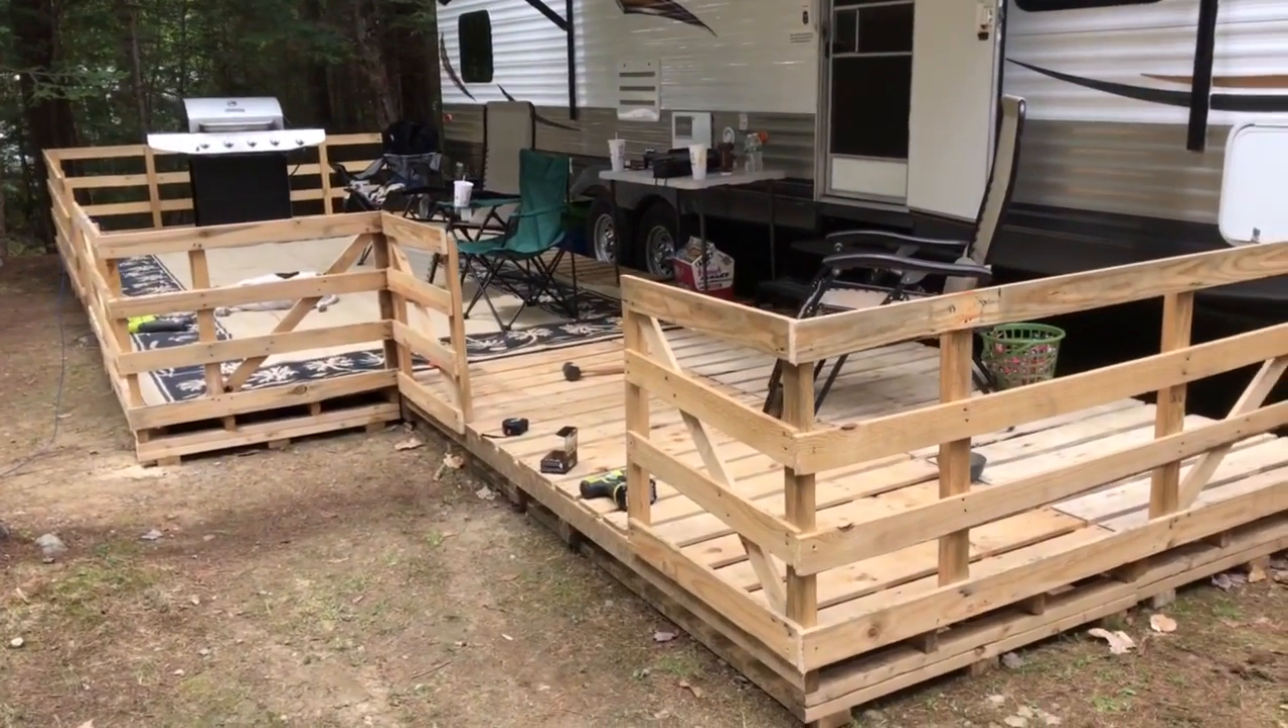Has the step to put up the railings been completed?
Yes.